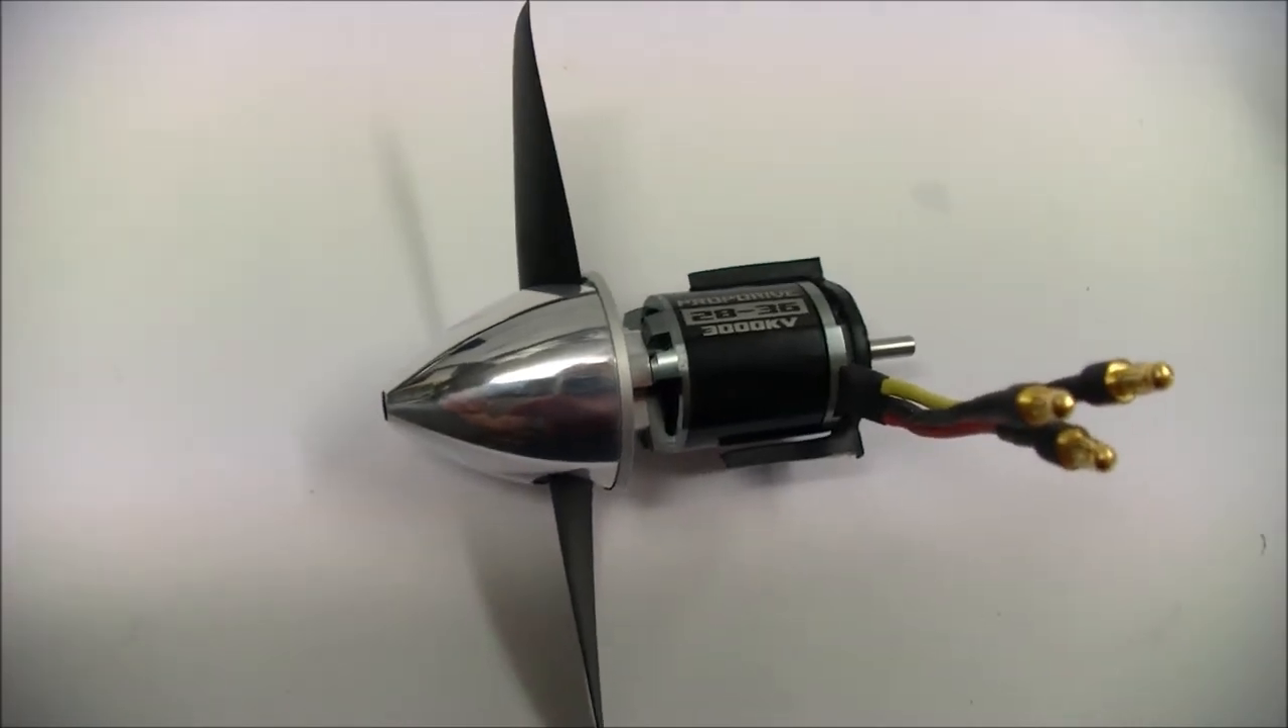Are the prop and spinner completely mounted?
Yes.